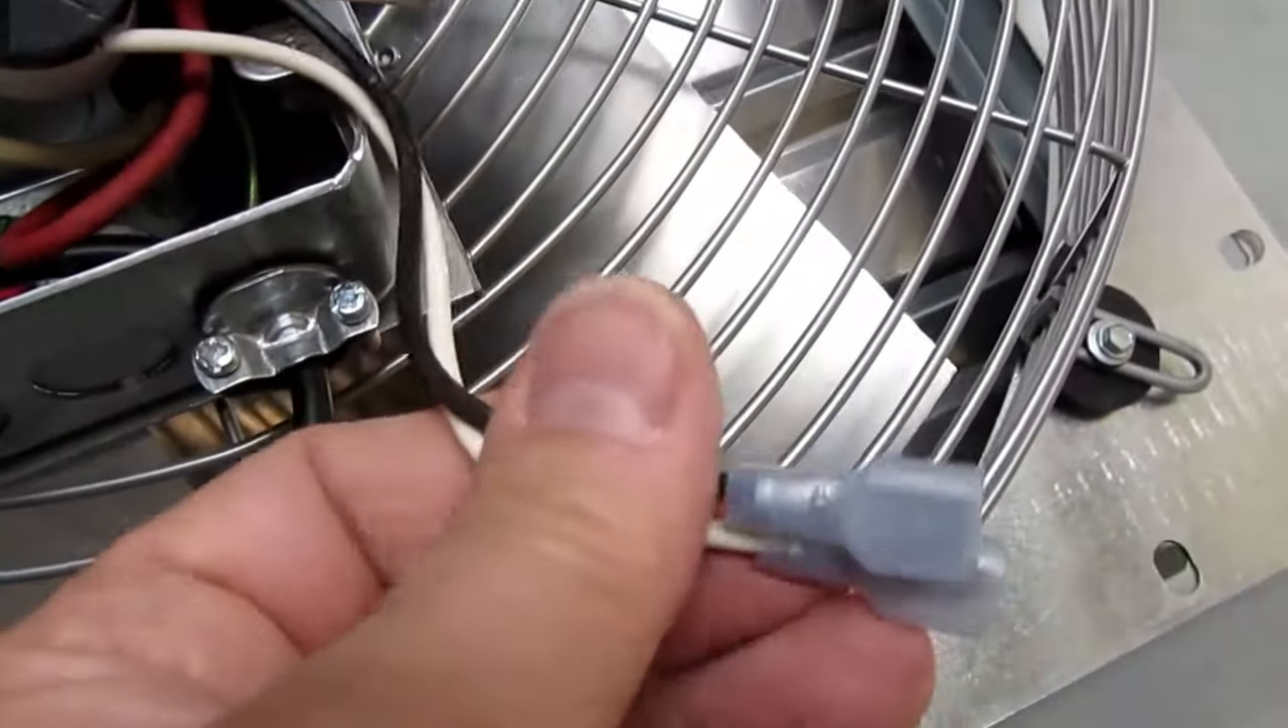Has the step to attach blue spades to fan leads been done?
Yes.